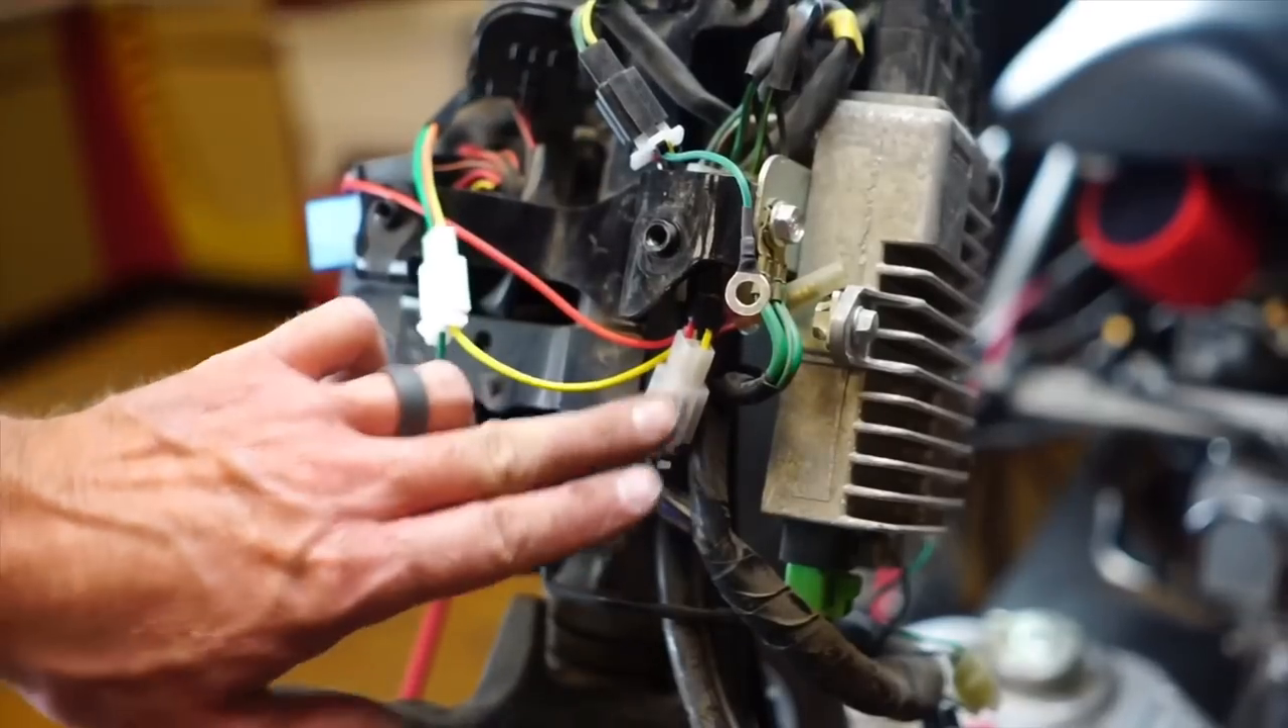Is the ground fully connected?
No.